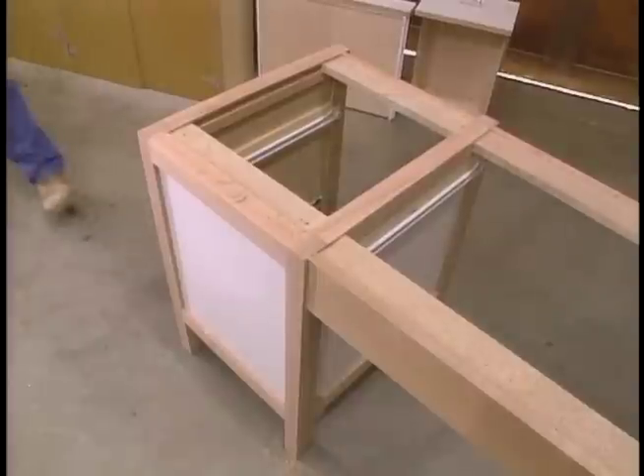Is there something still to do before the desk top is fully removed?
No.